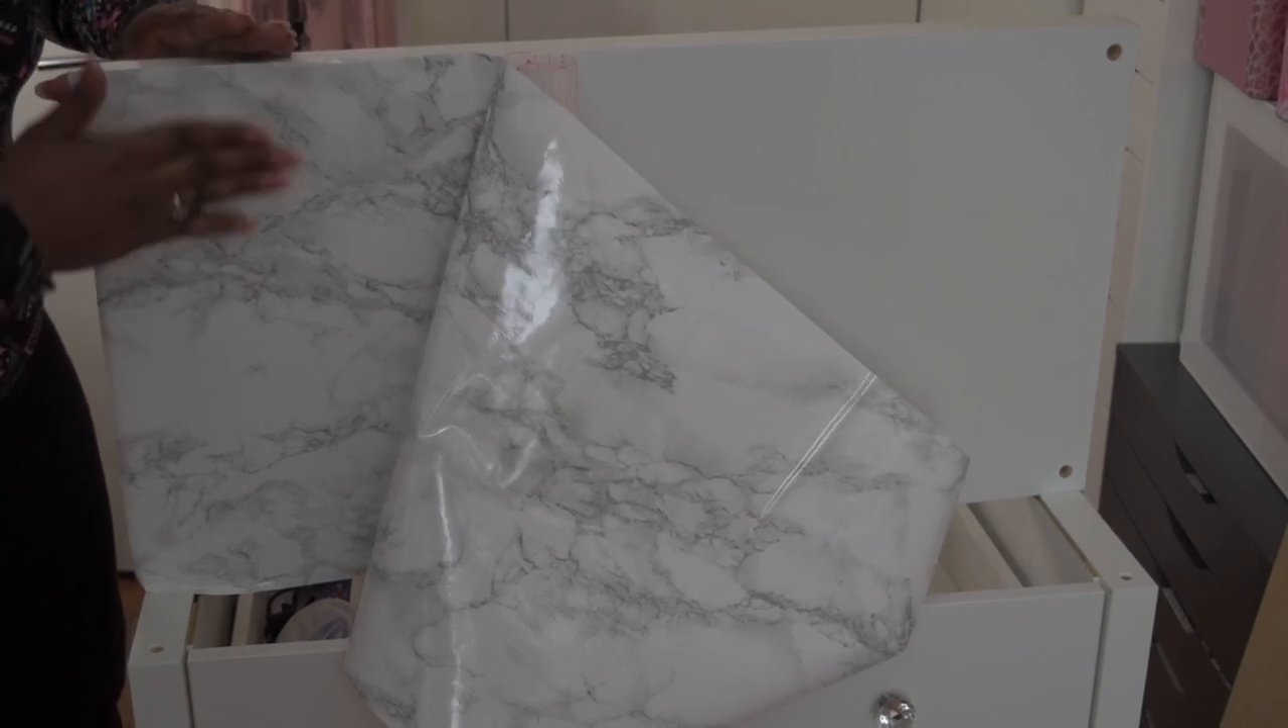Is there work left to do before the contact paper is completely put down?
Yes.